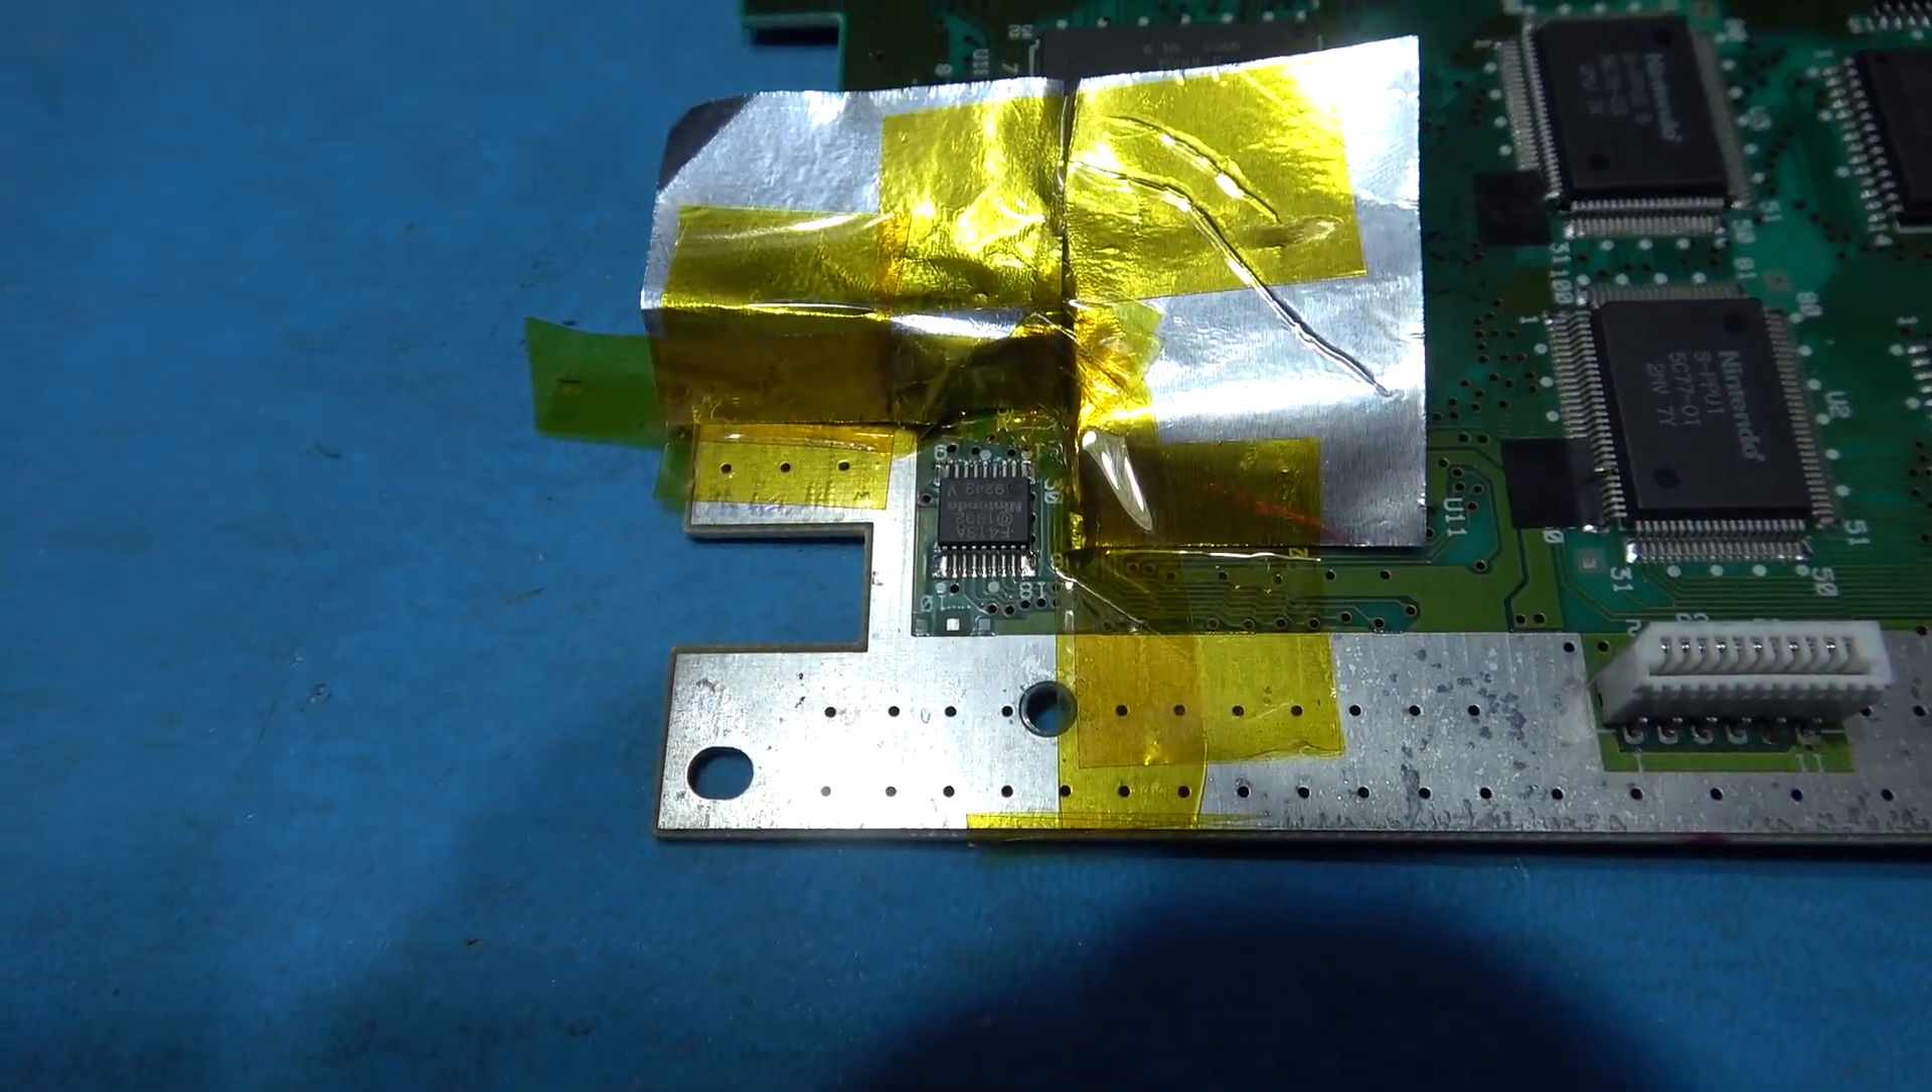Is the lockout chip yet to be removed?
Yes.